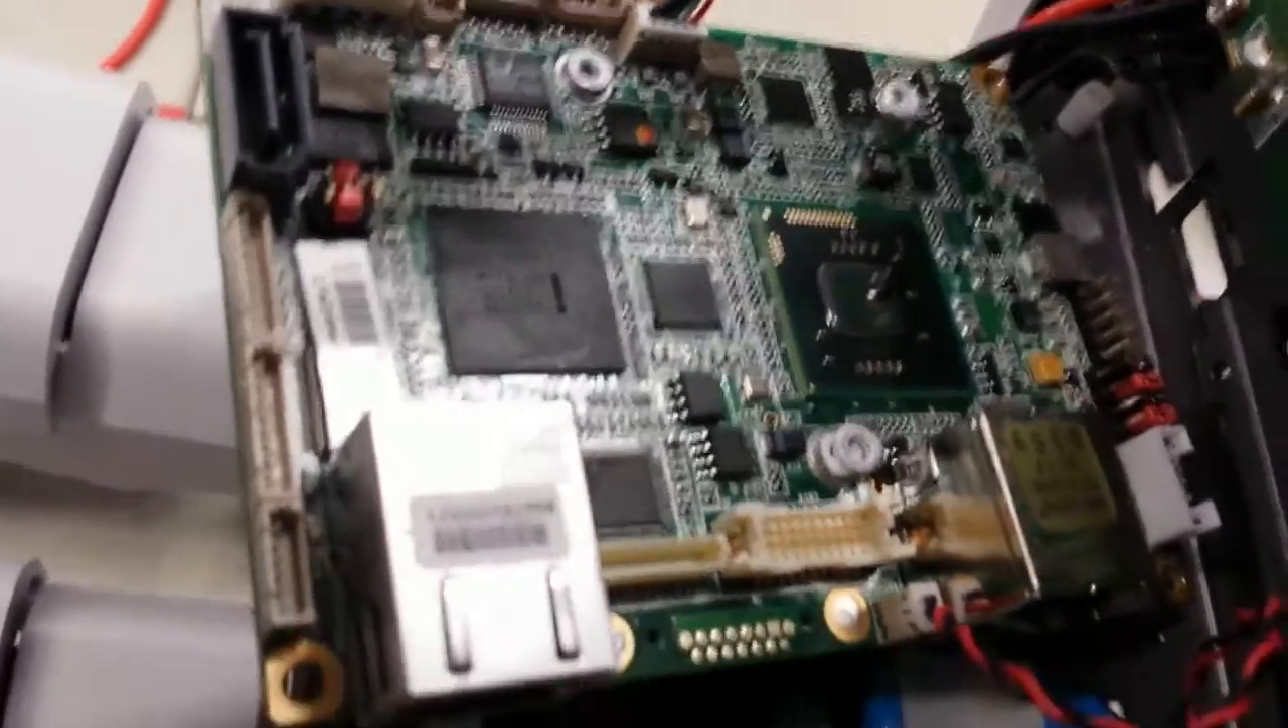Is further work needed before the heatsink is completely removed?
No.